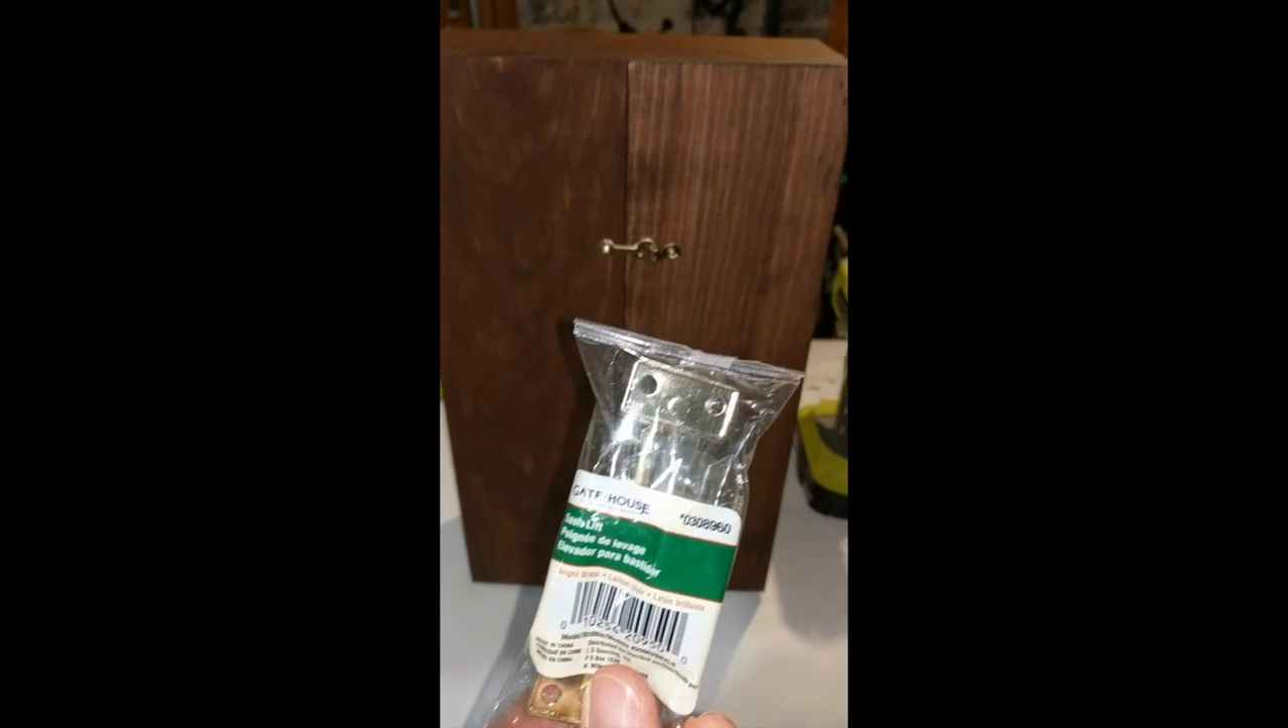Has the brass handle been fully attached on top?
No.